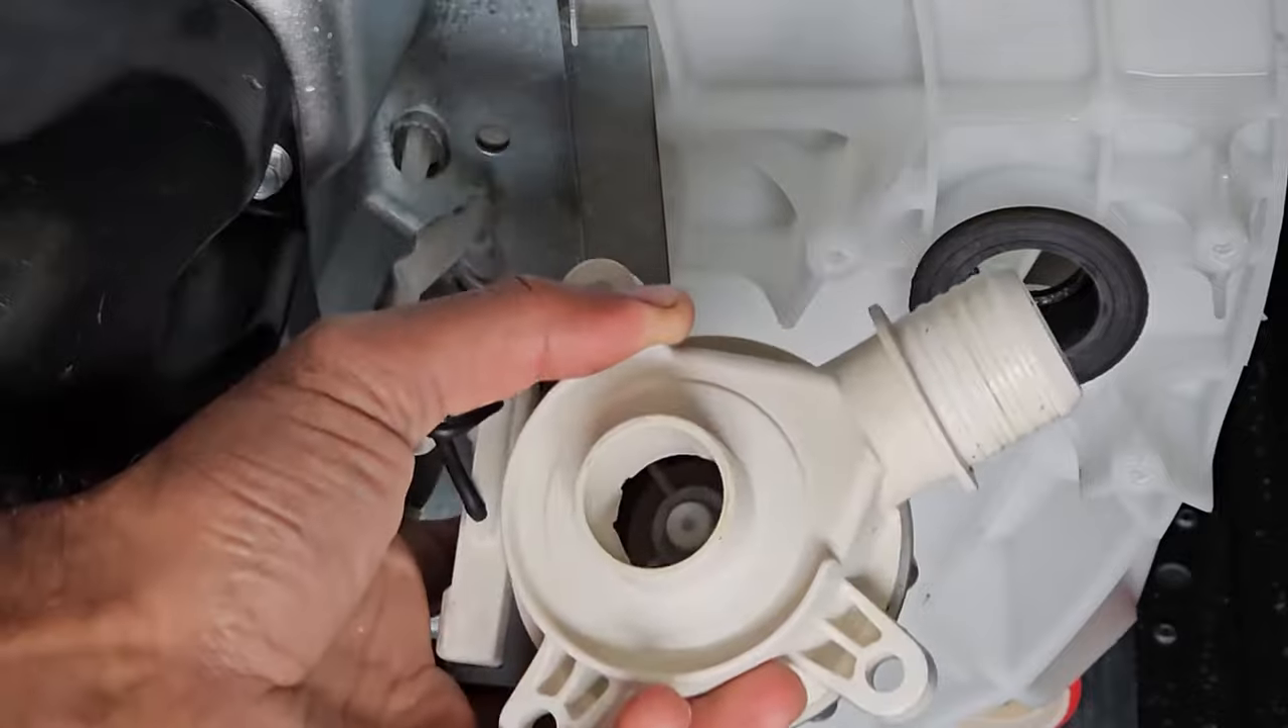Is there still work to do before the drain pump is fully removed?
No.